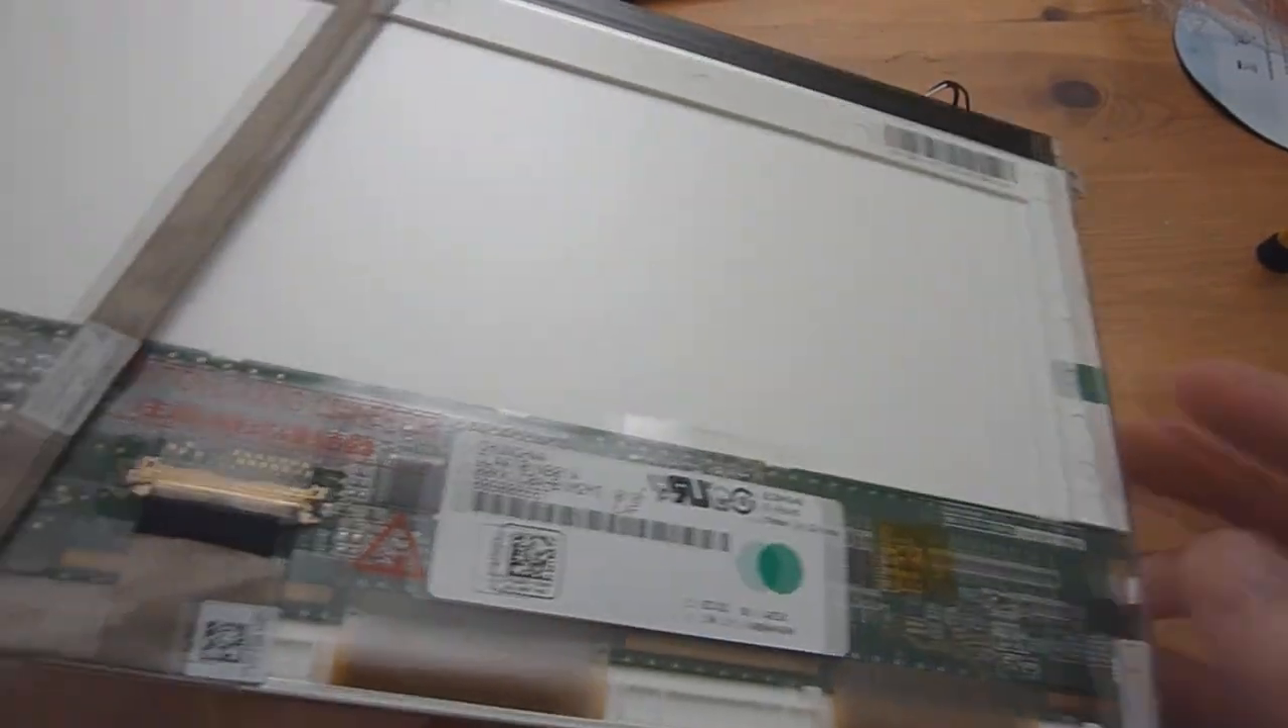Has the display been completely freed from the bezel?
Yes.